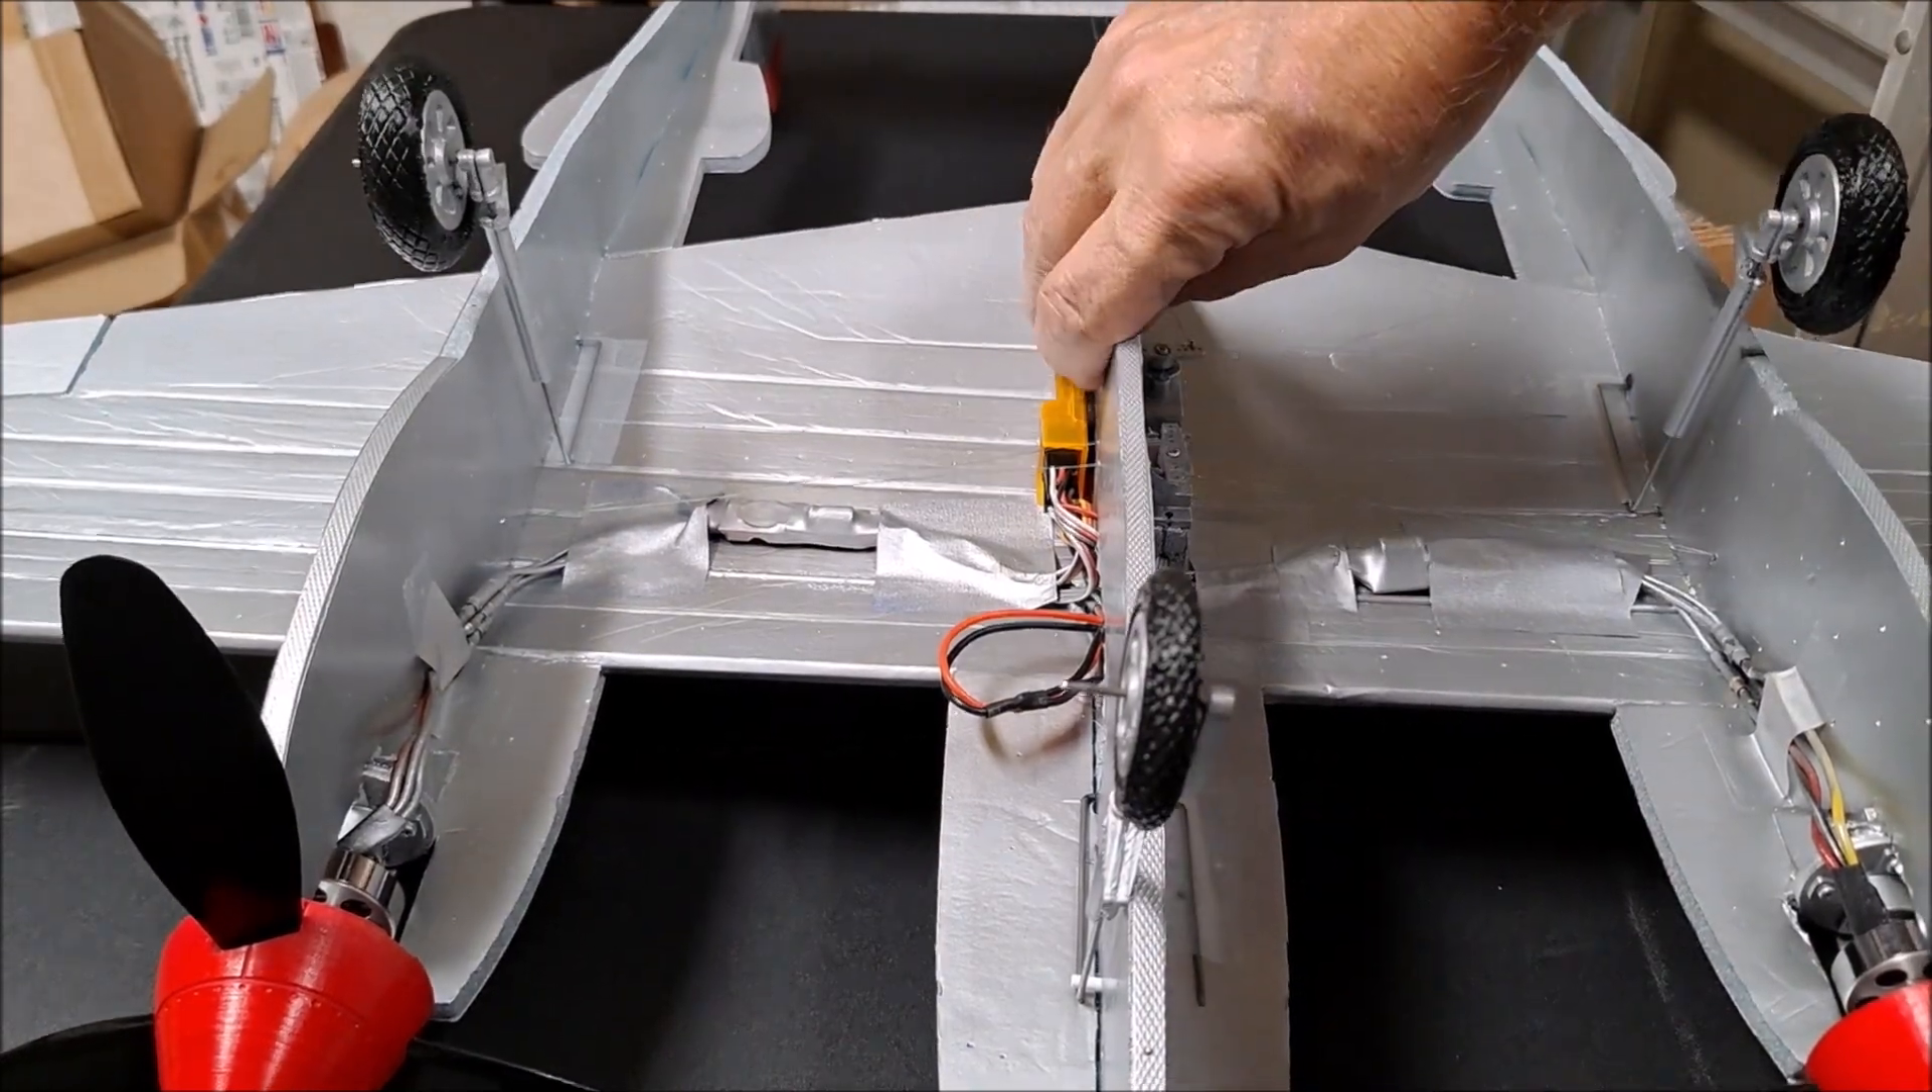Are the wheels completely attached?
Yes.